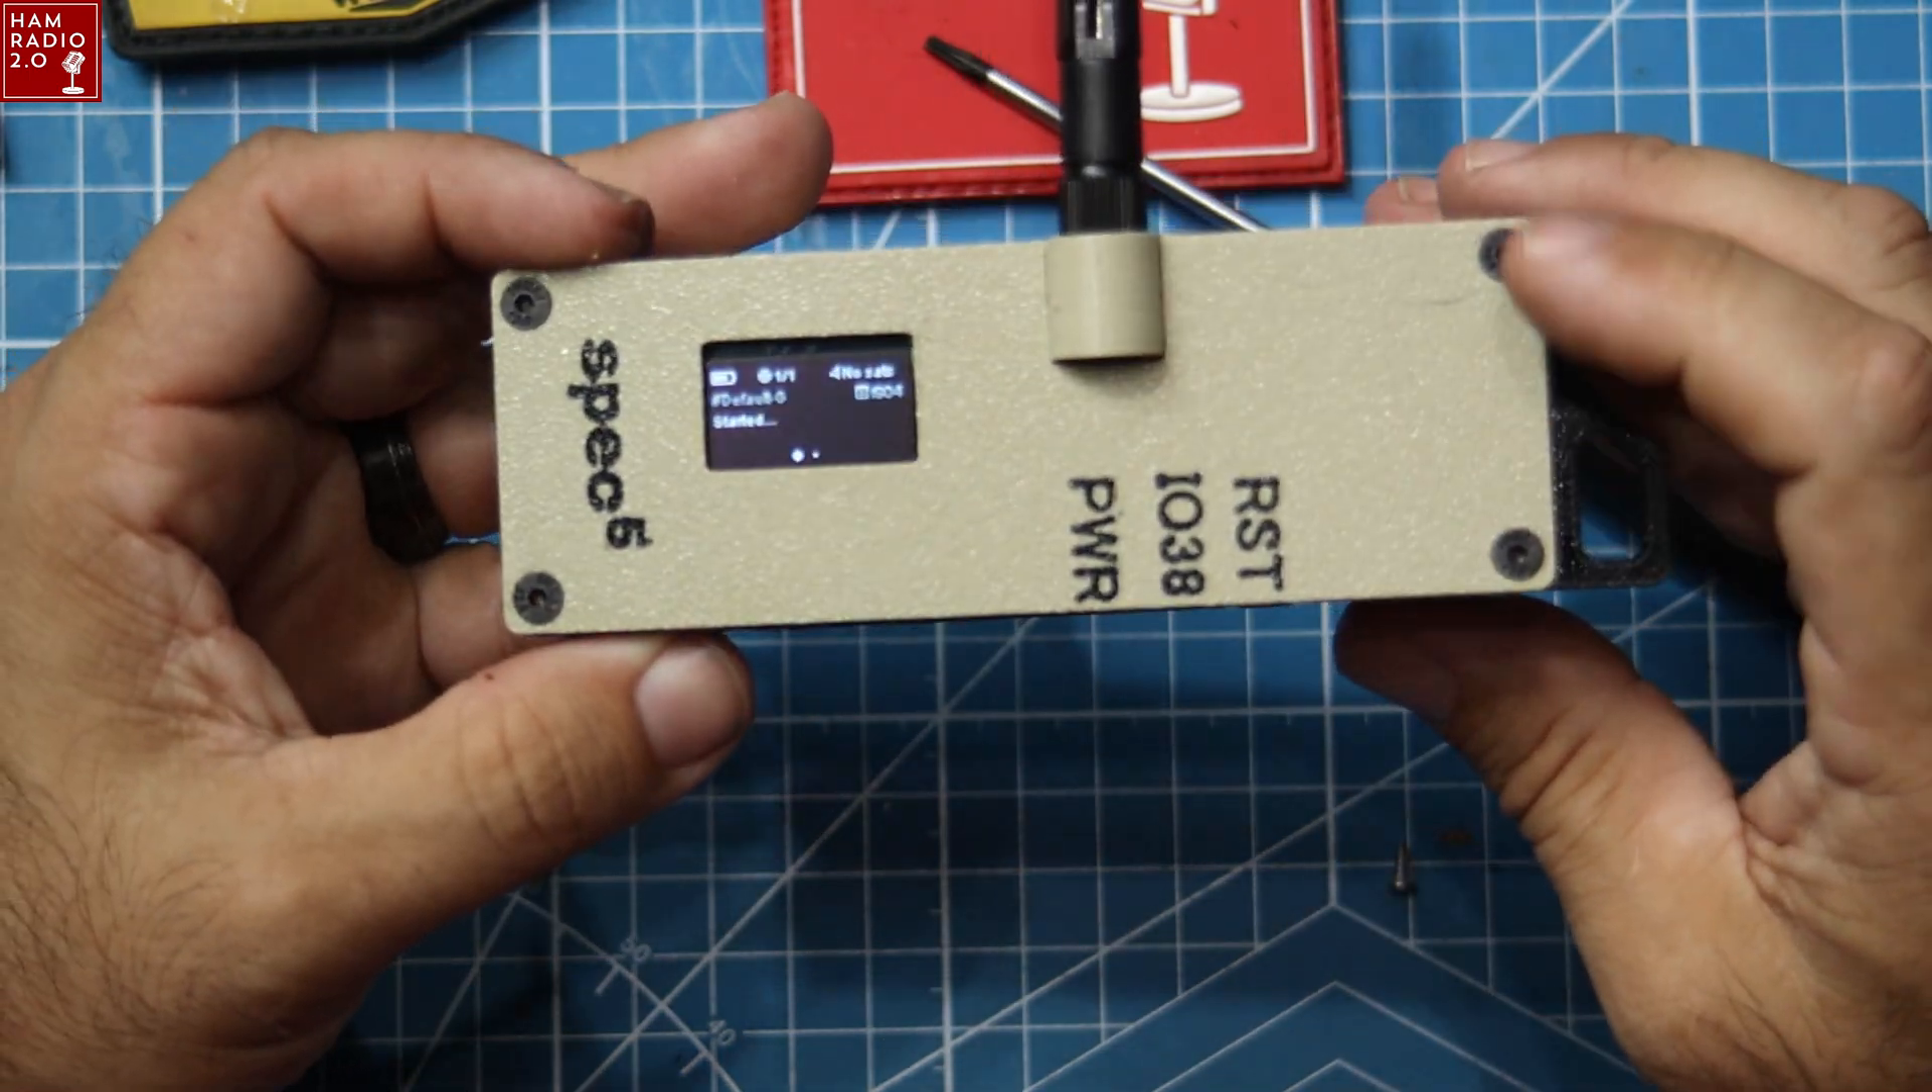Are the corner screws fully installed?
Yes.